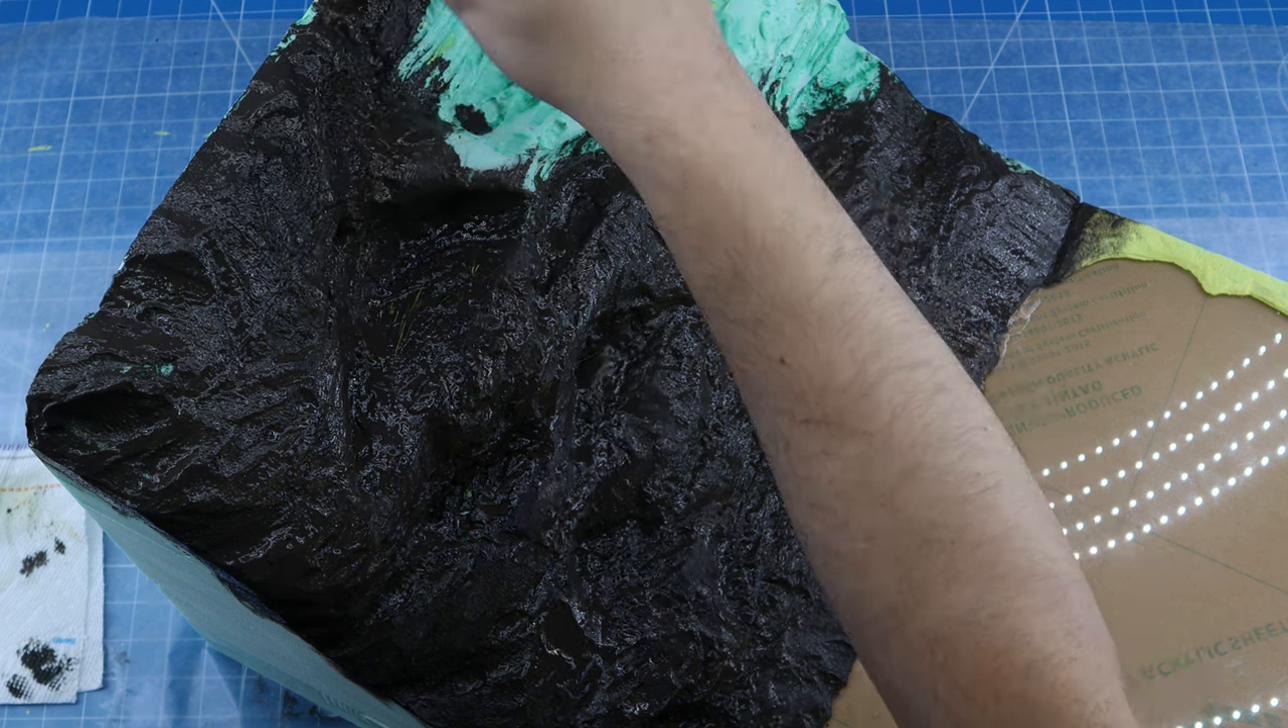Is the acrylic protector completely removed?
No.